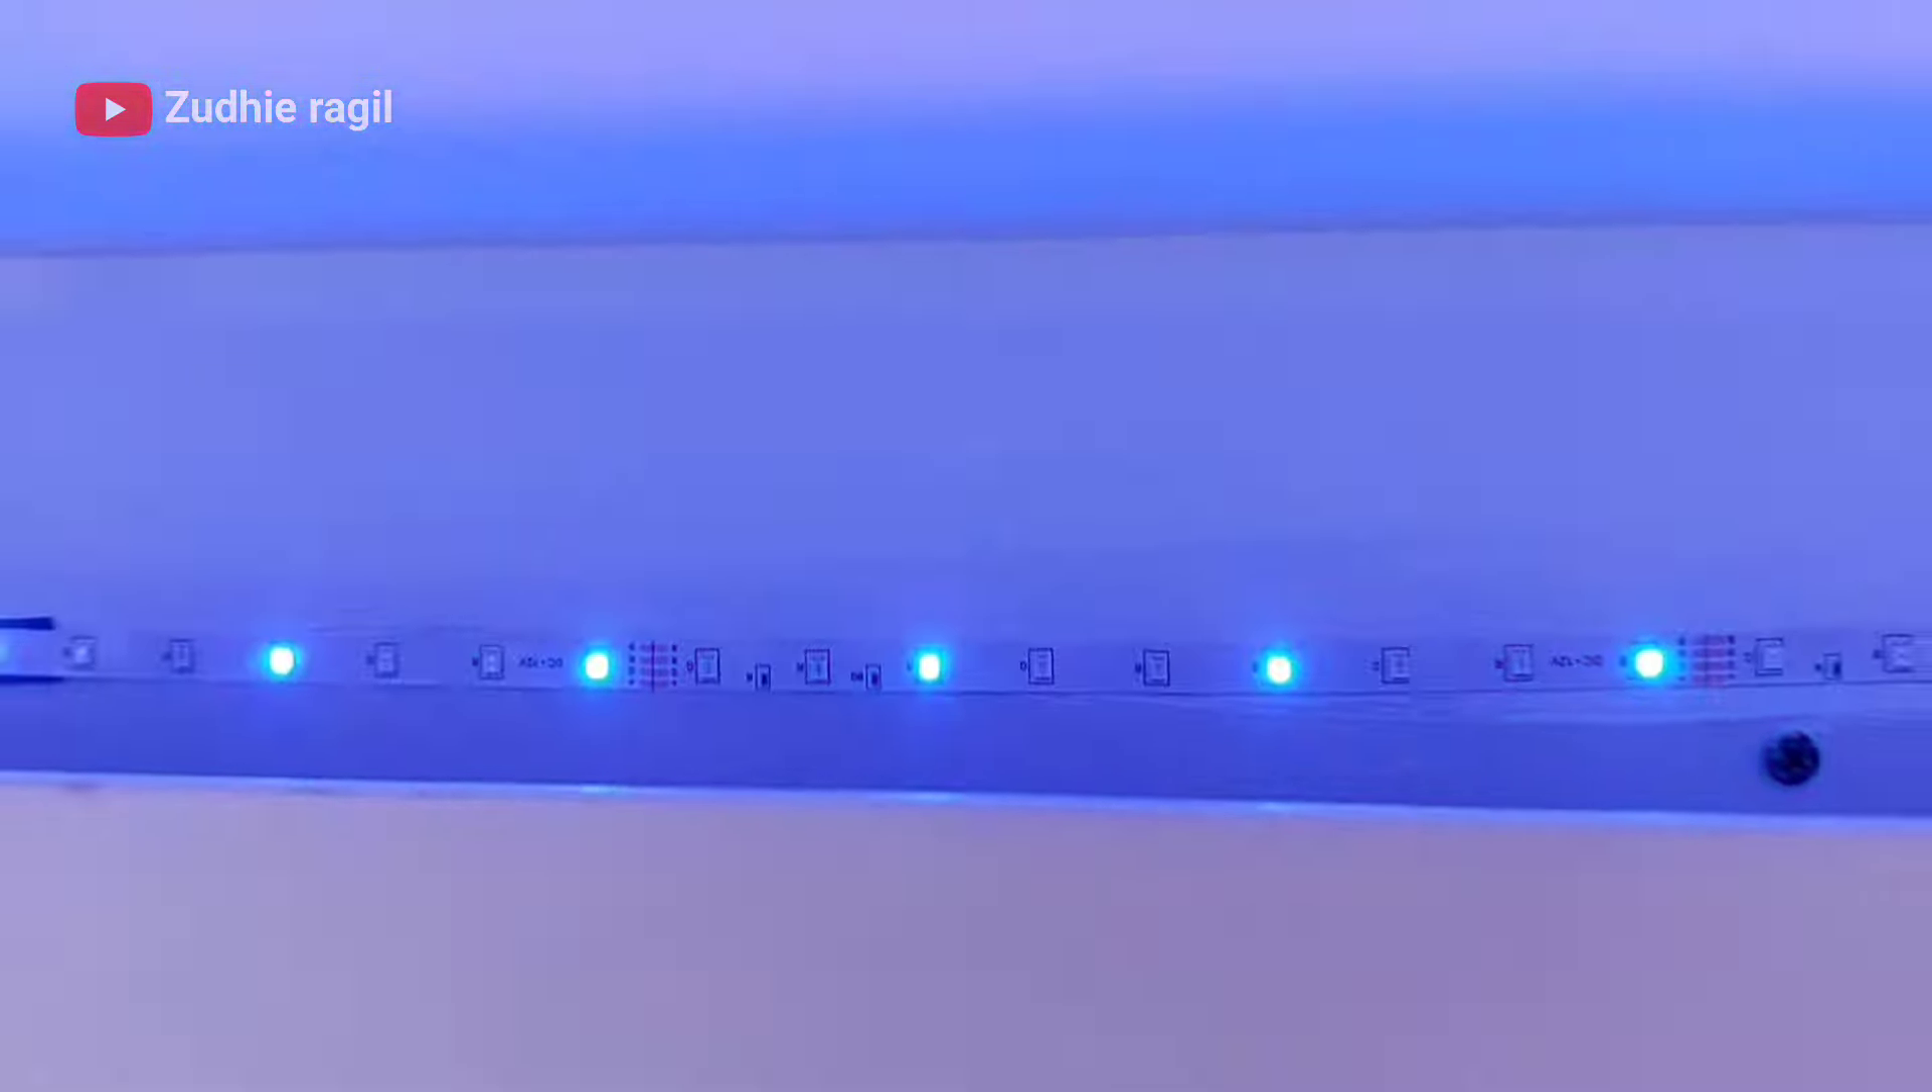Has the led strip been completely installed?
Yes.